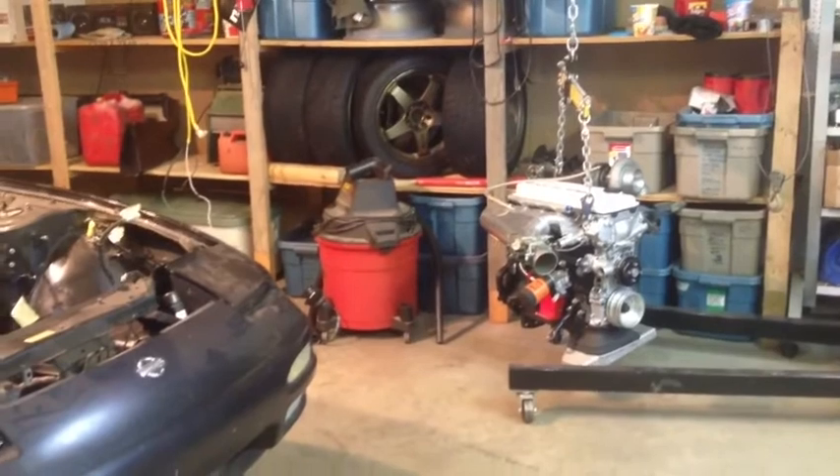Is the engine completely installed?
No.